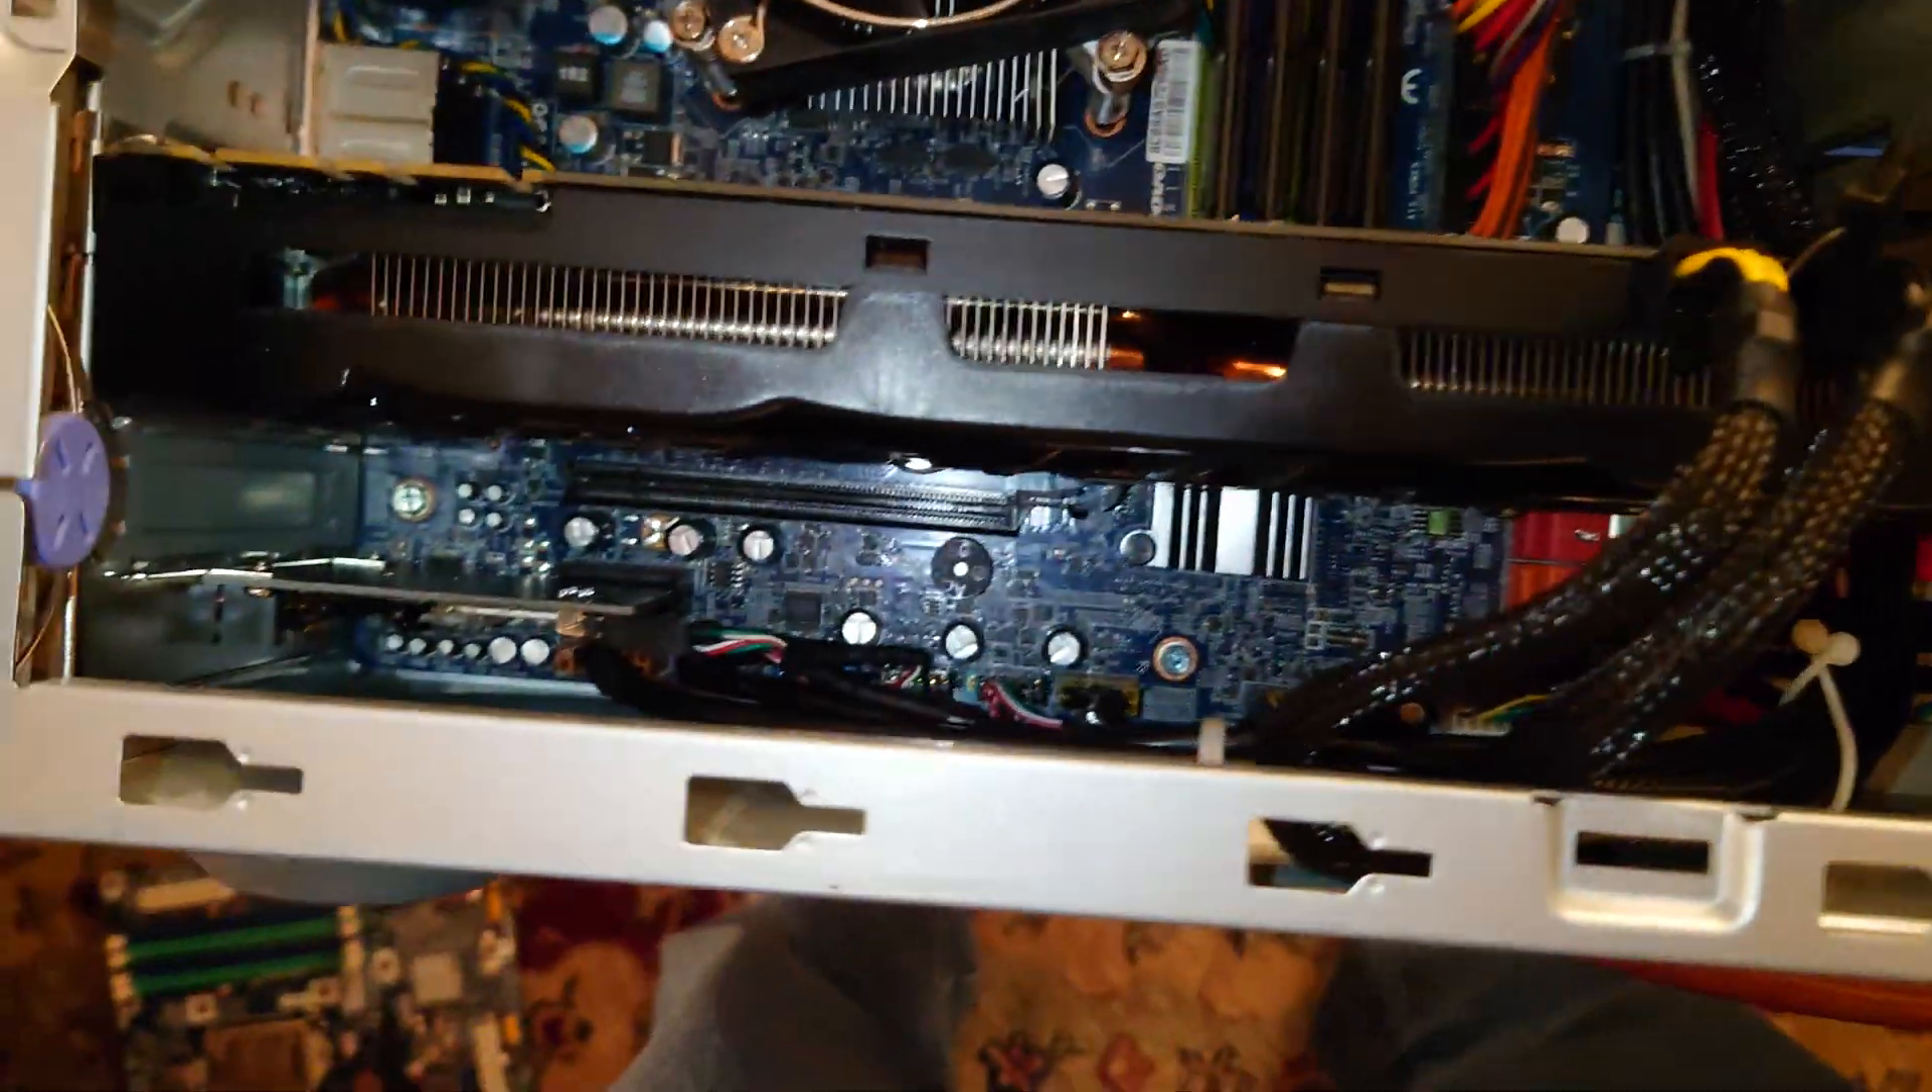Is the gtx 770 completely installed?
Yes.